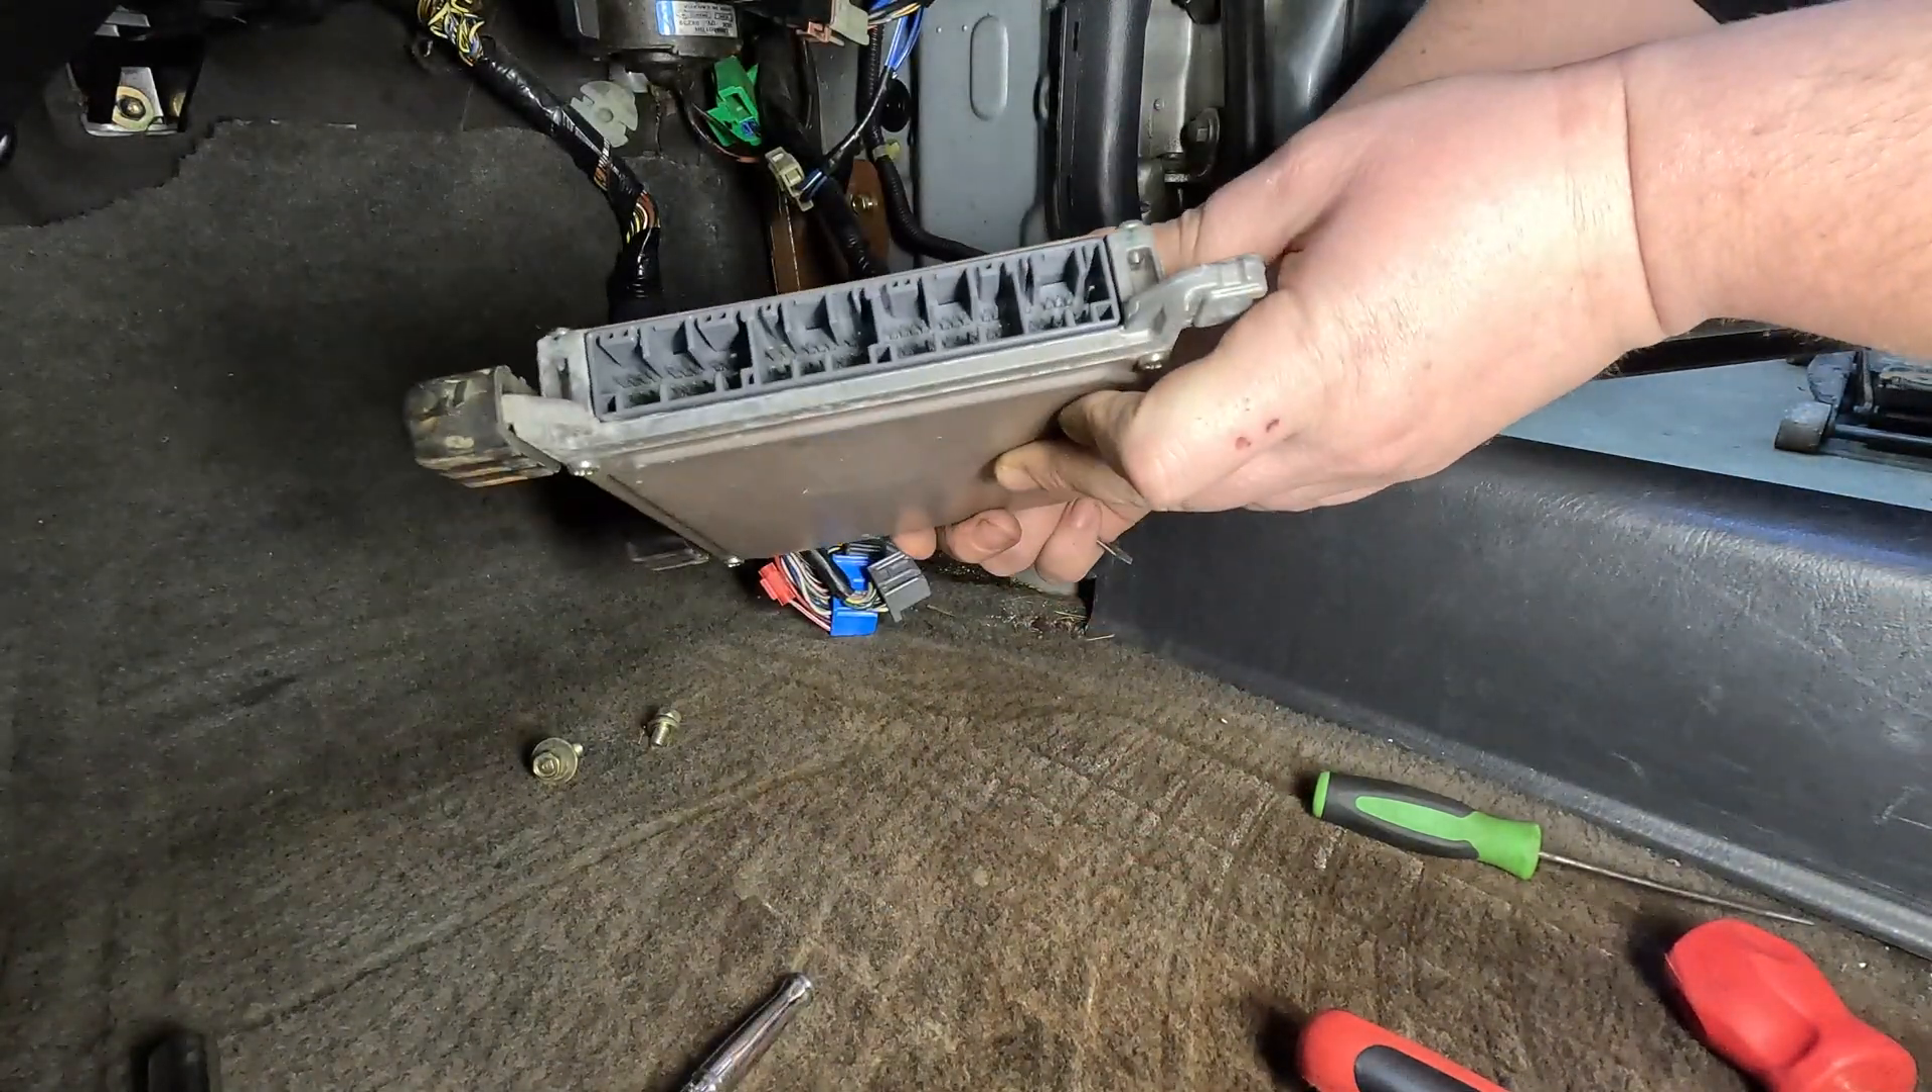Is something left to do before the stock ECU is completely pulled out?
No.